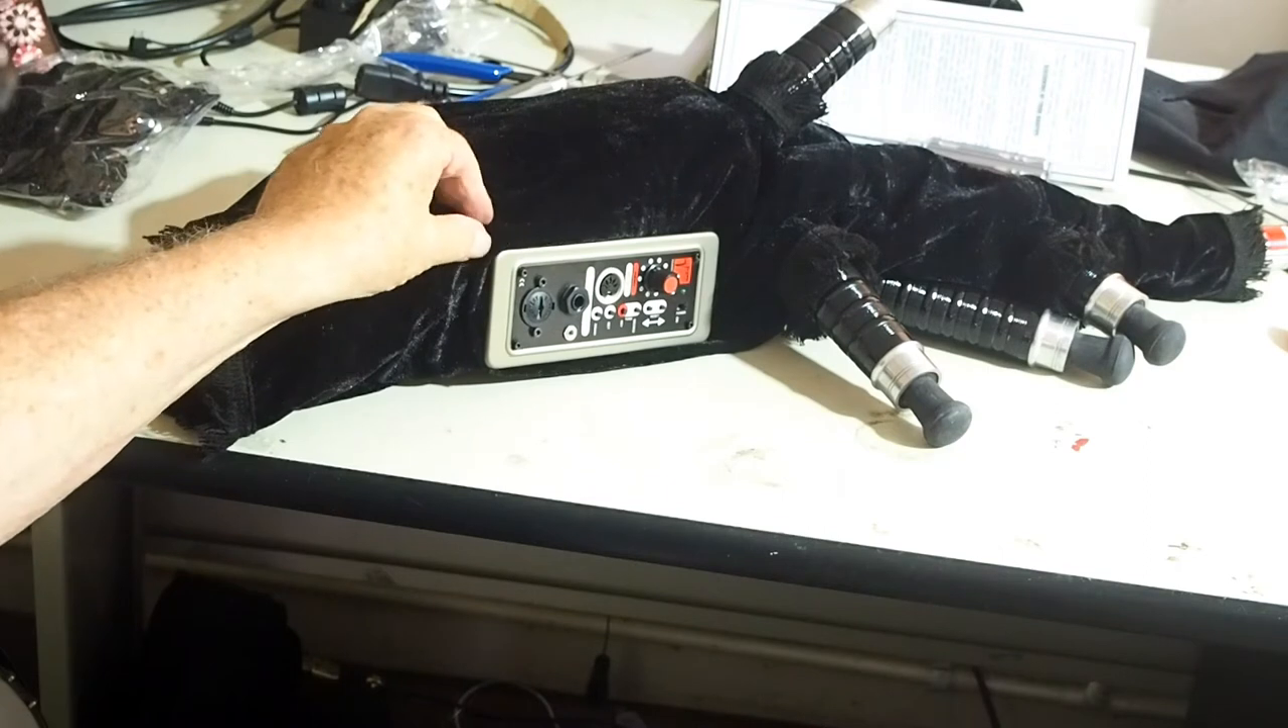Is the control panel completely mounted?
Yes.